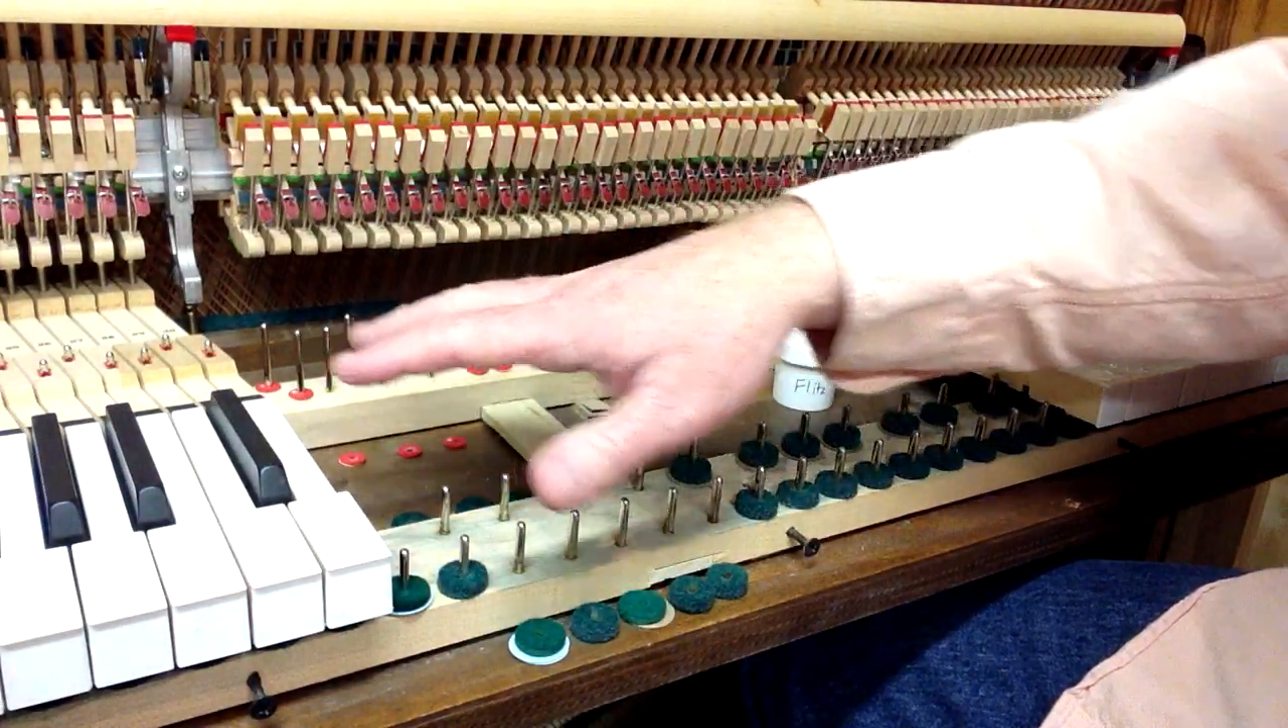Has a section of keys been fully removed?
Yes.